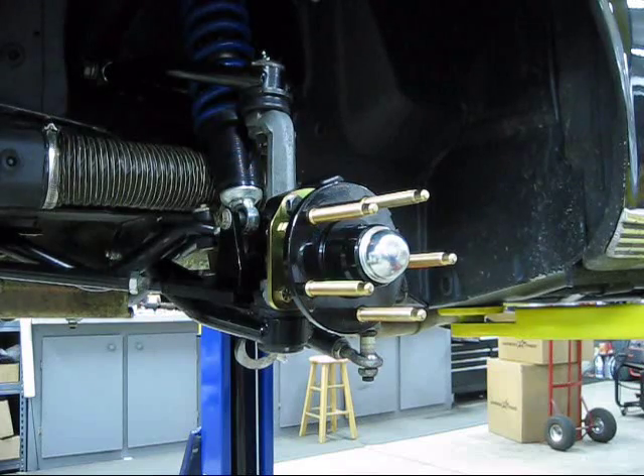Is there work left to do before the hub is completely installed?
No.